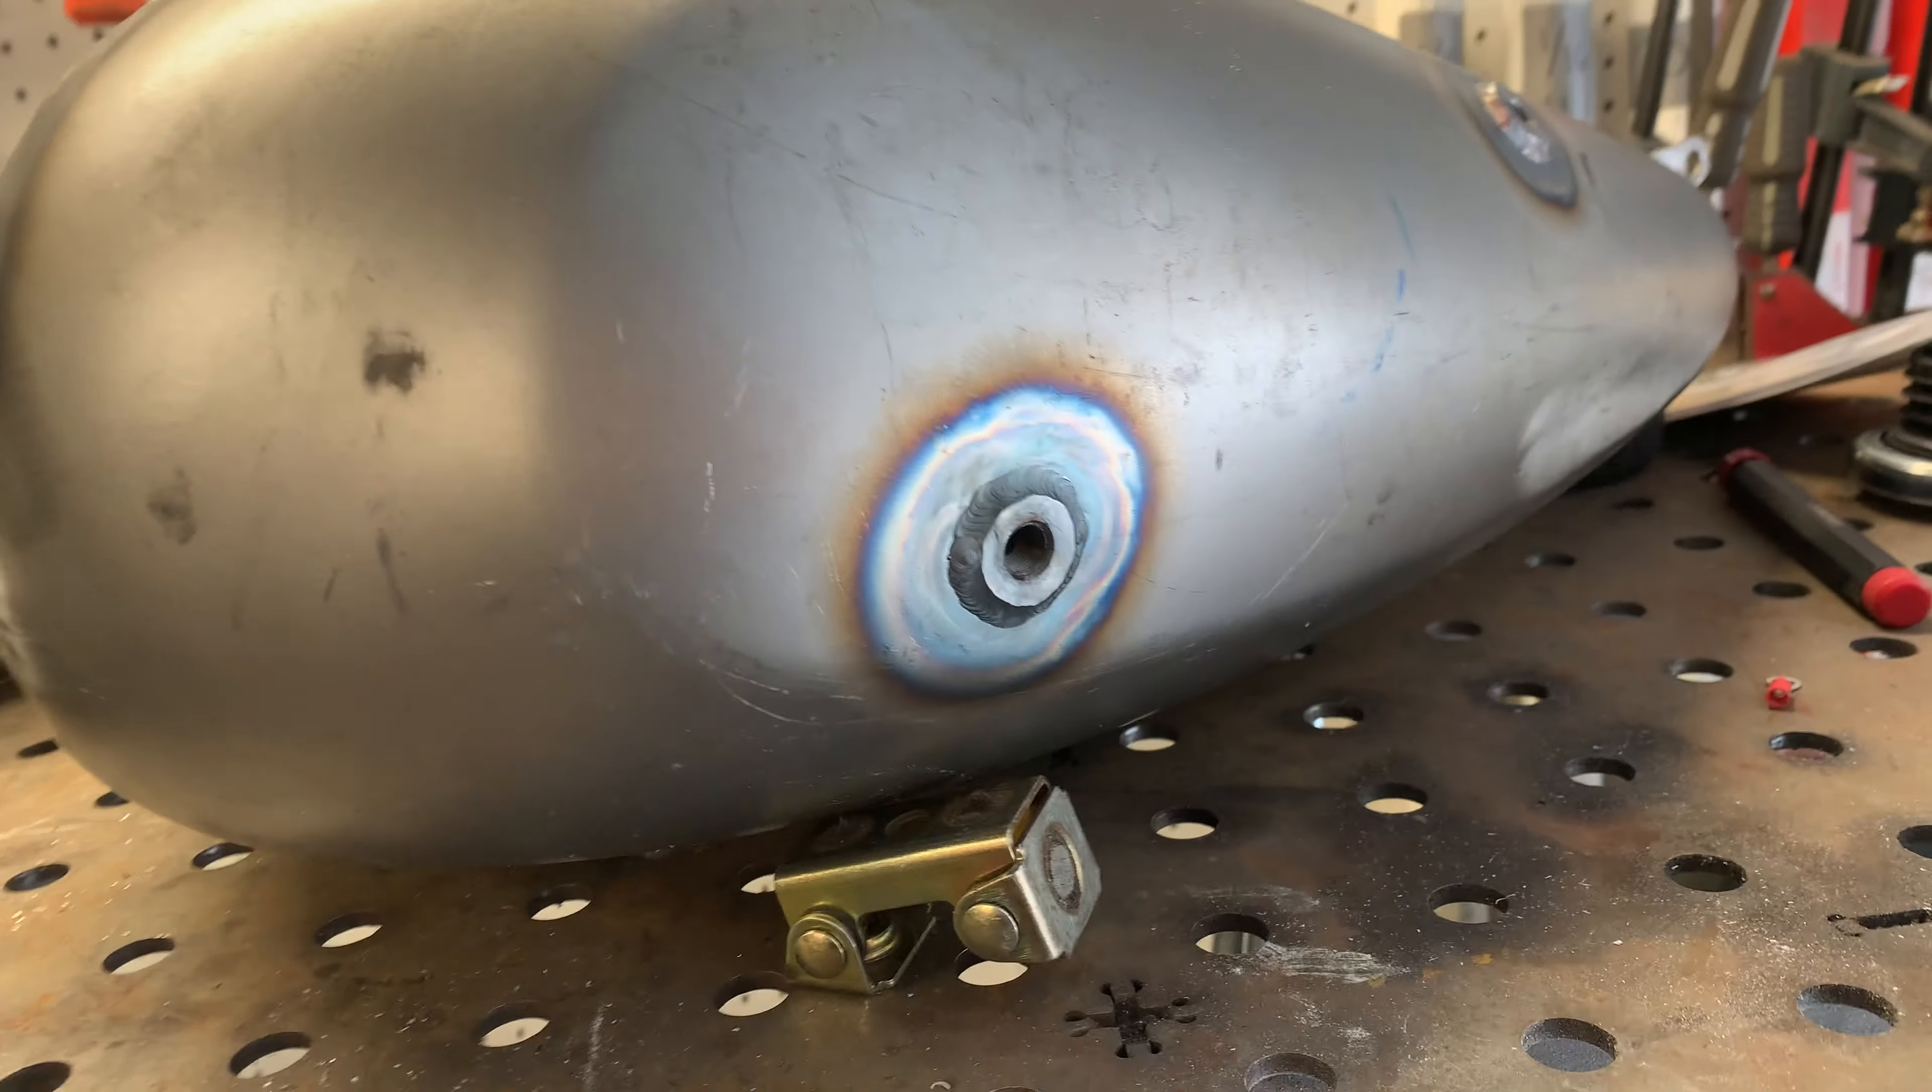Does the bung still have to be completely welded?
No.